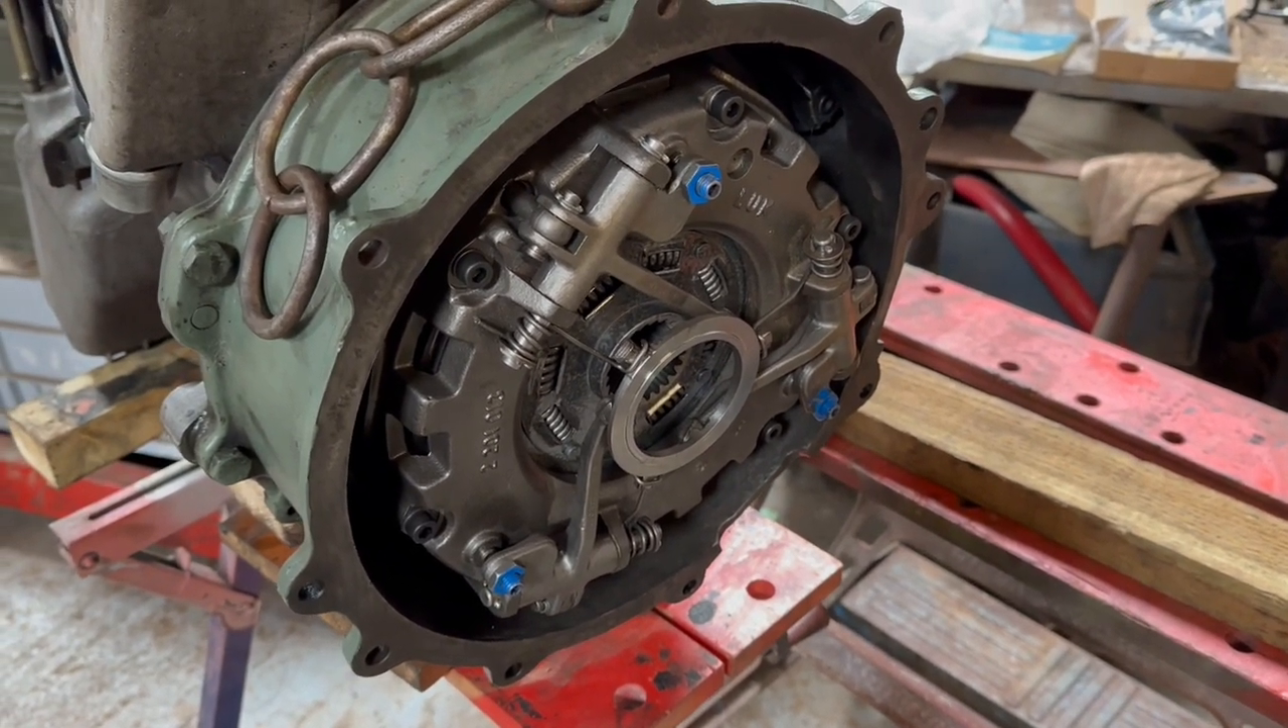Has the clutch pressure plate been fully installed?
Yes.